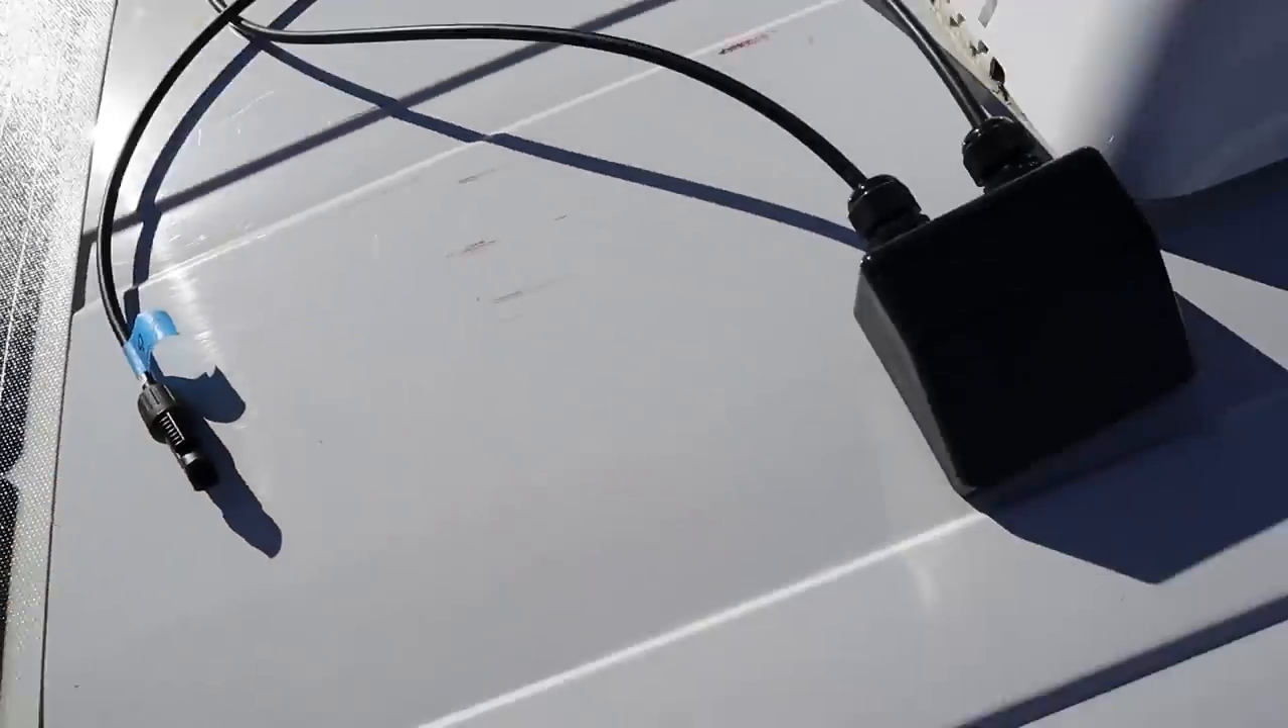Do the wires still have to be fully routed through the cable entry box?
No.